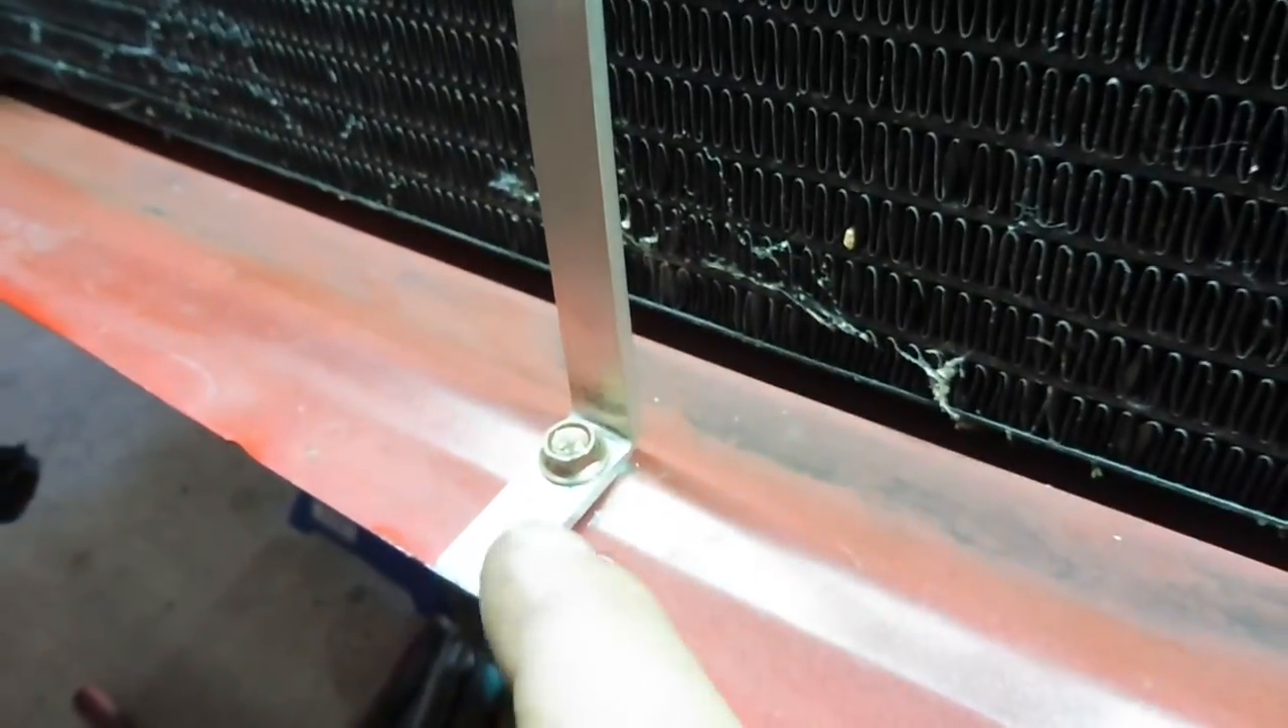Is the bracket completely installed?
Yes.